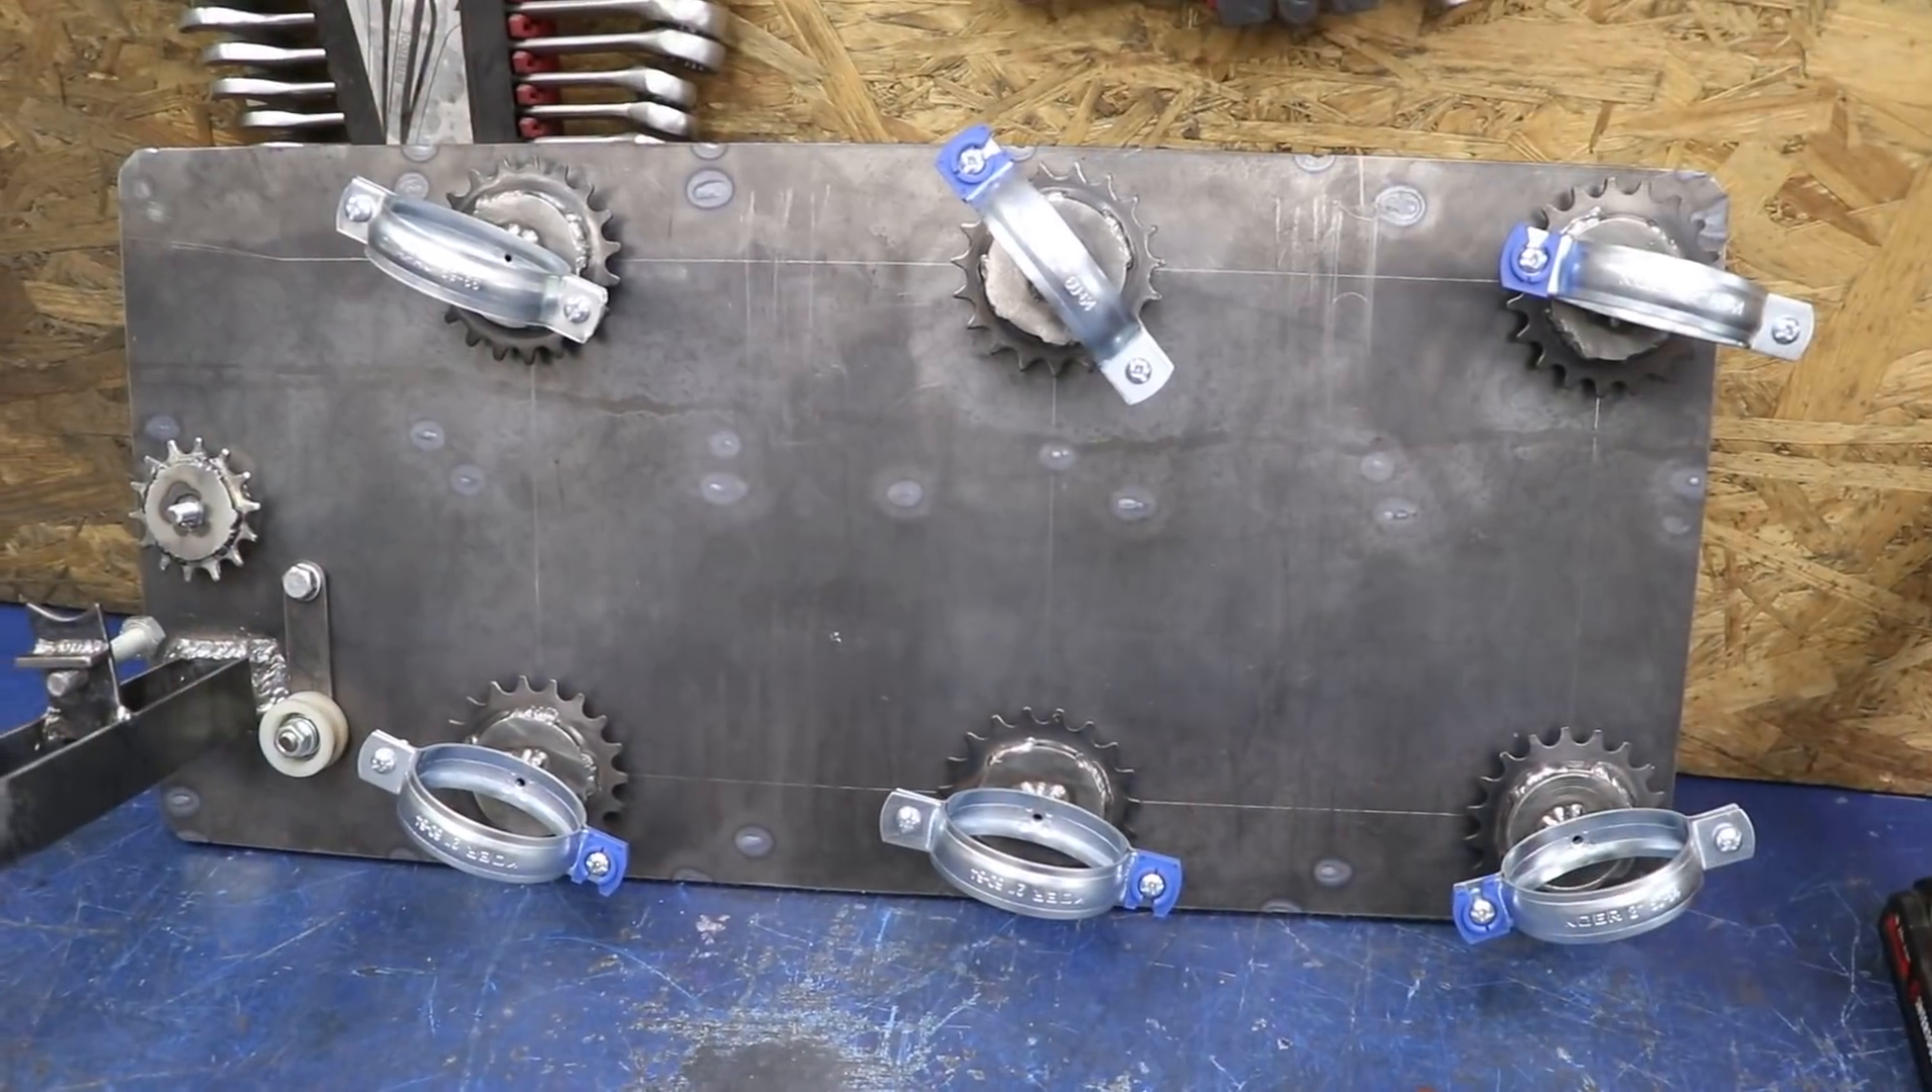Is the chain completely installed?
No.